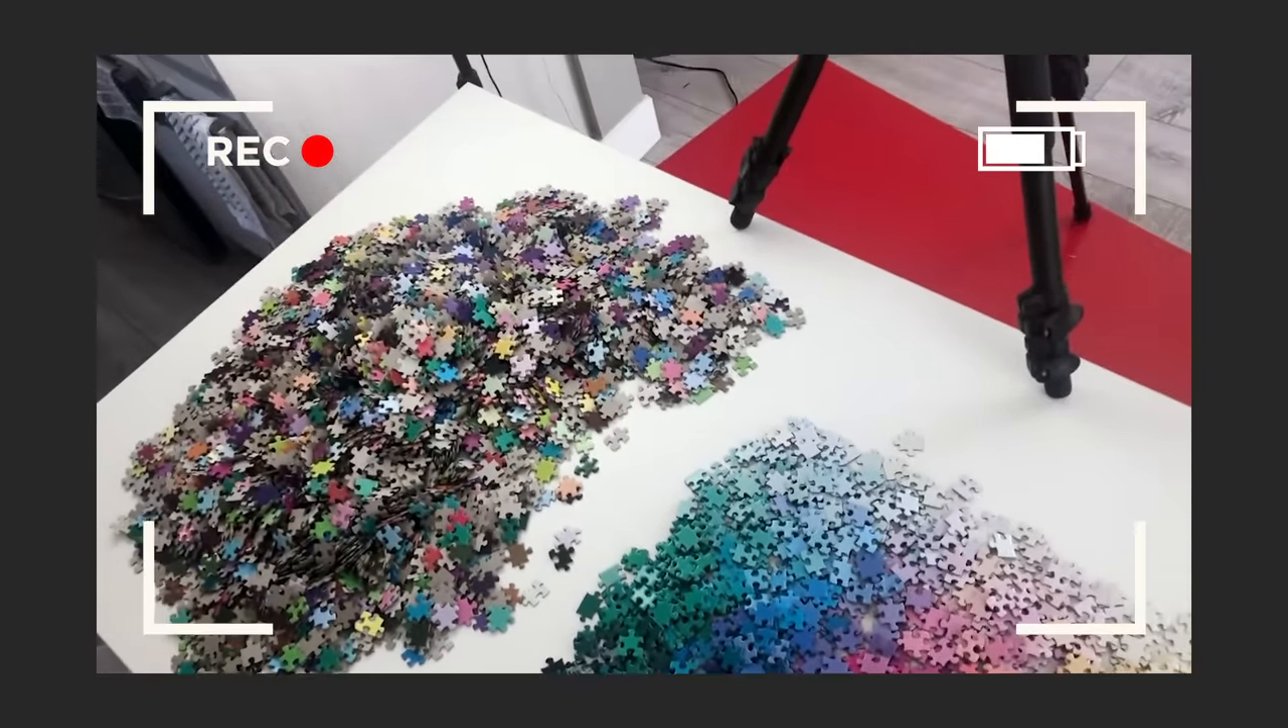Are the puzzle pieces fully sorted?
No.